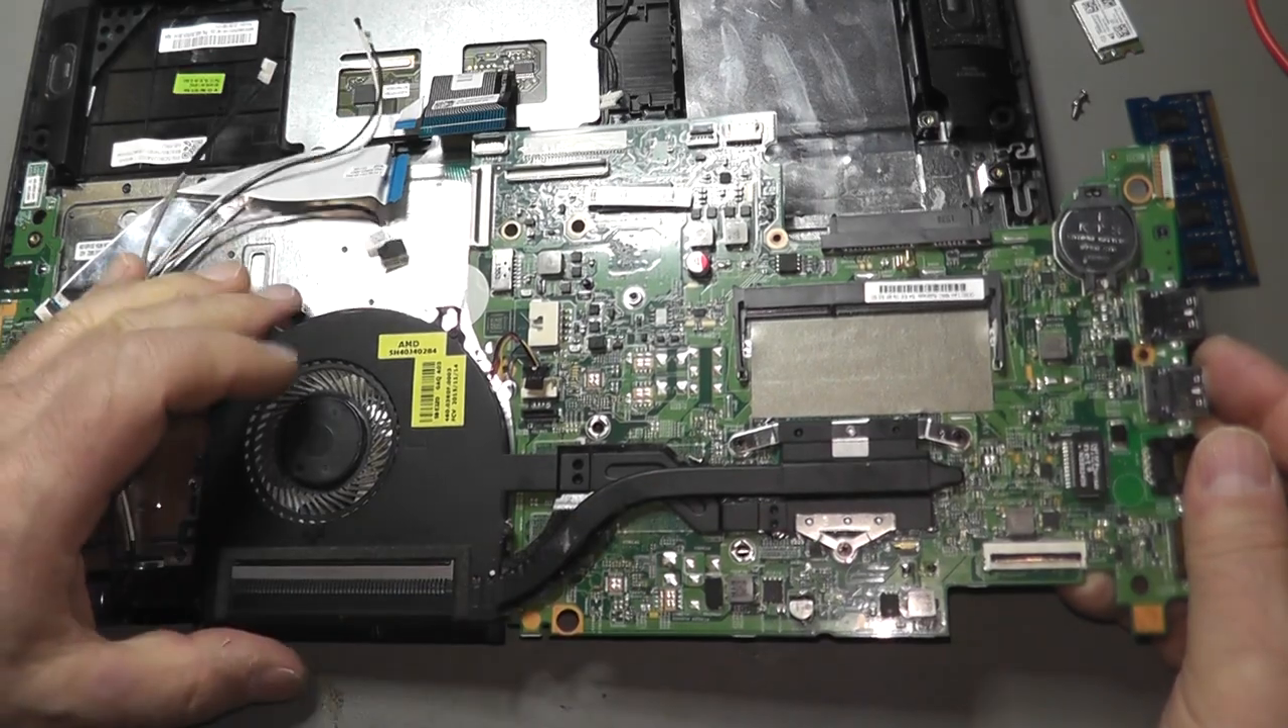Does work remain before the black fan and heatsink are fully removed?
Yes.